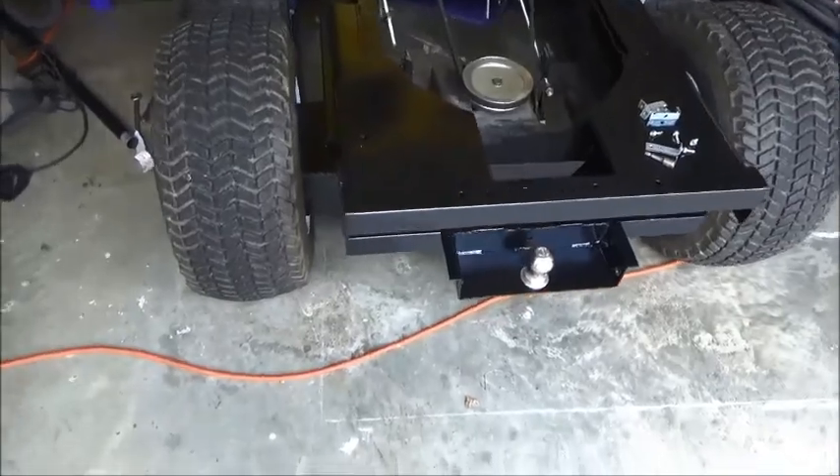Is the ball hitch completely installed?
Yes.